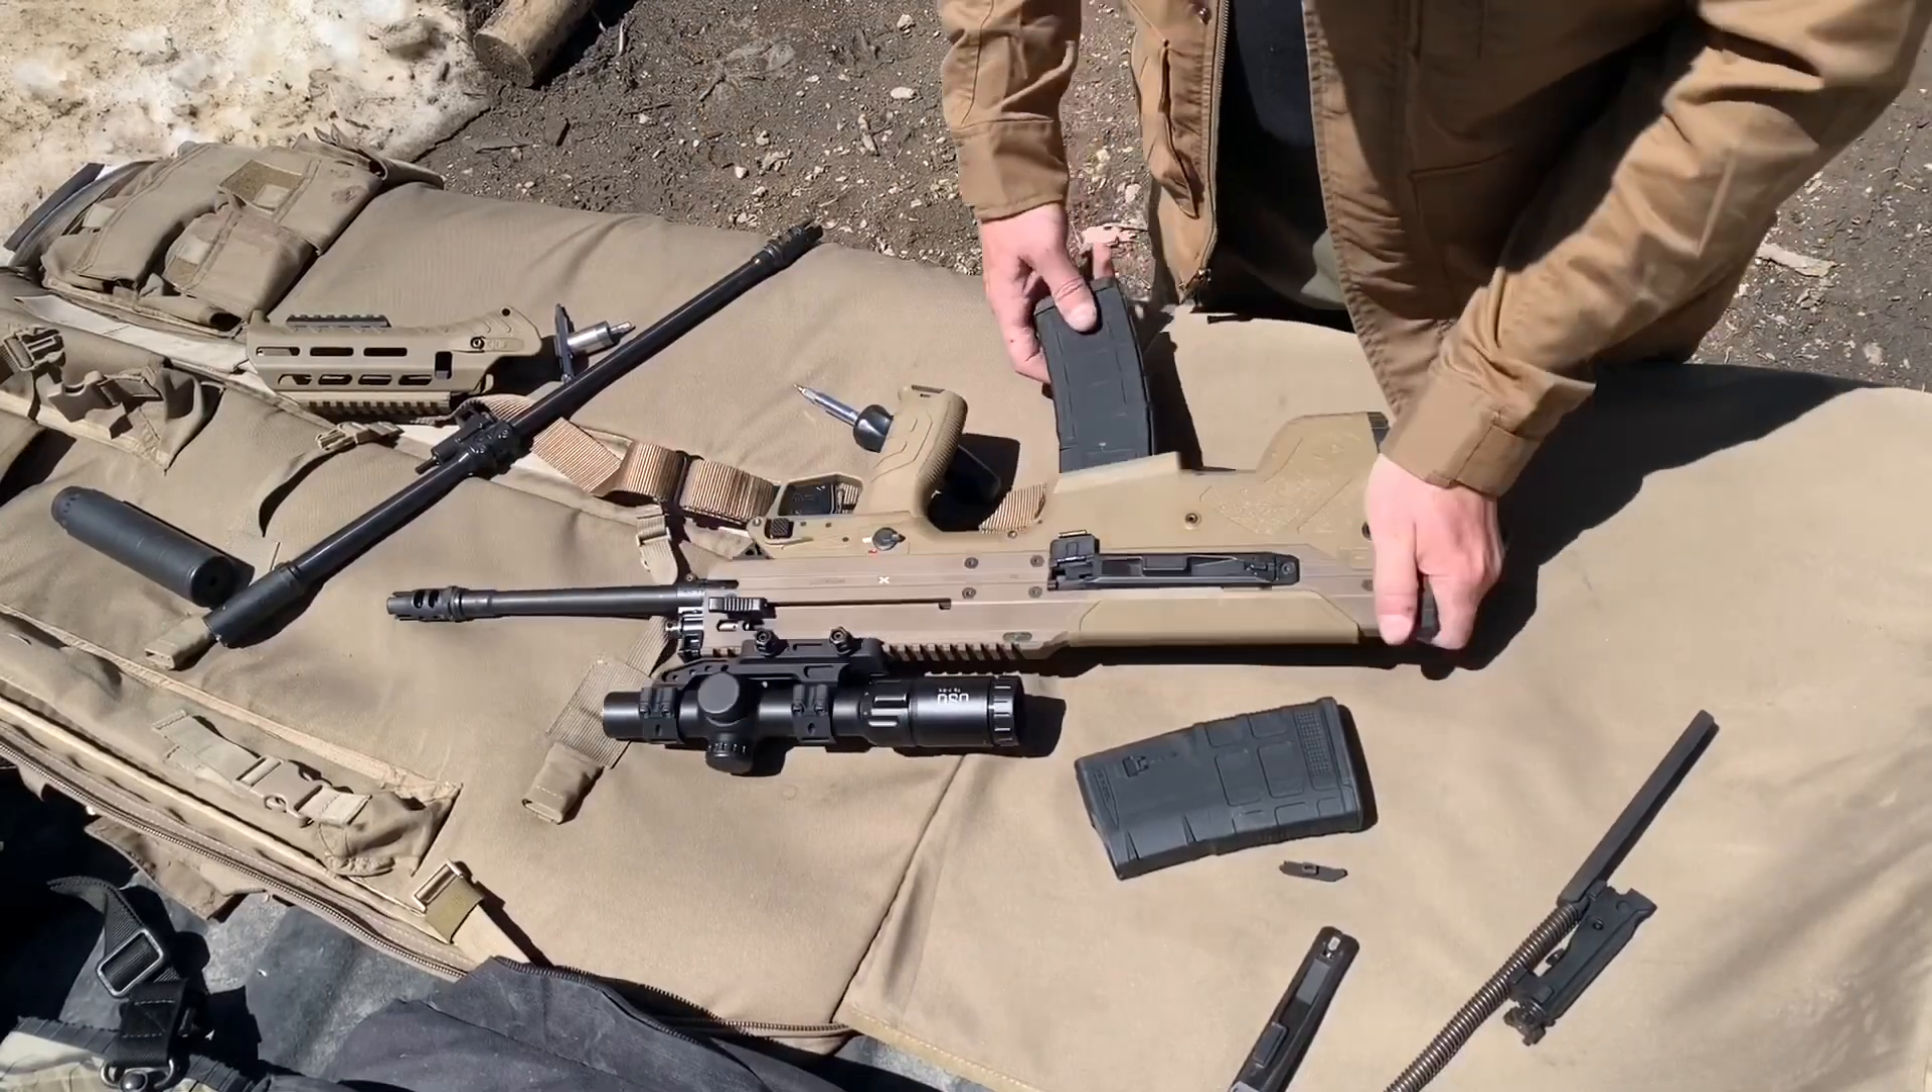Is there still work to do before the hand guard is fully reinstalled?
Yes.